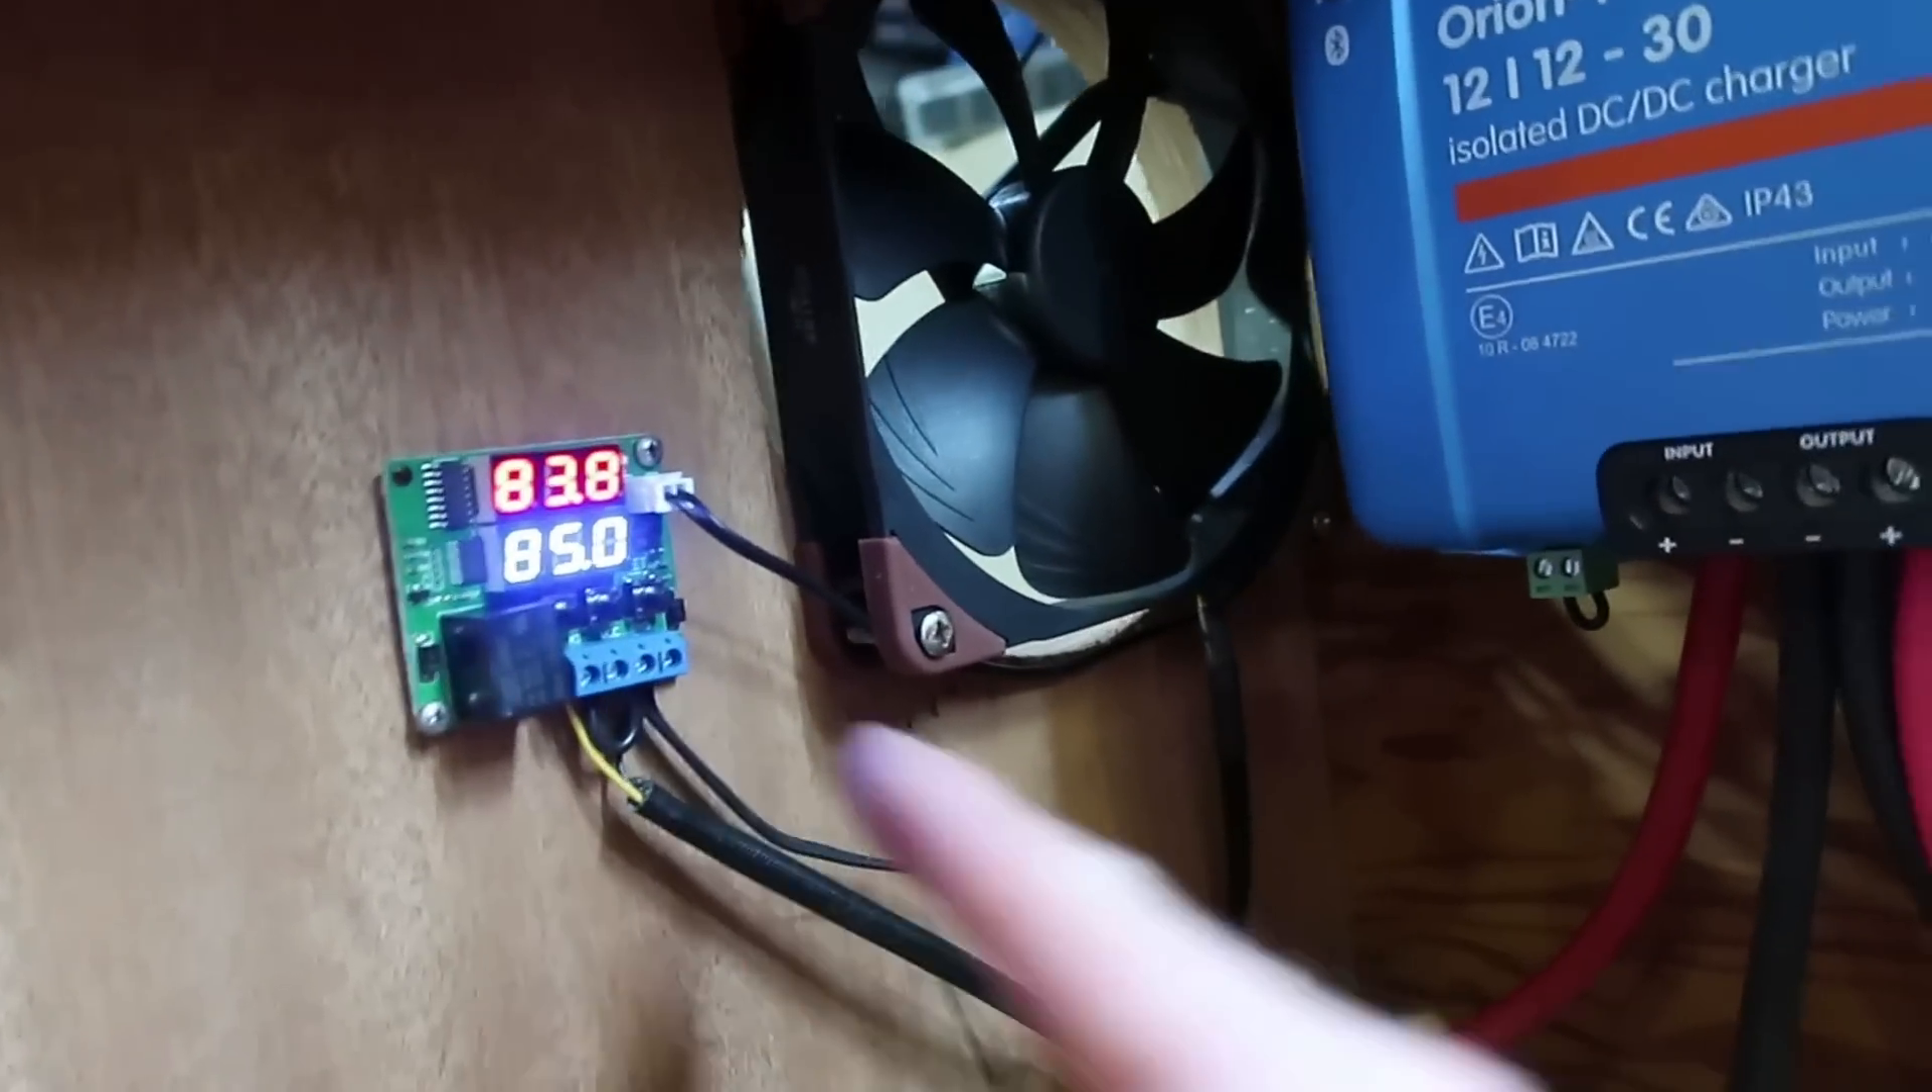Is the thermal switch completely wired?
Yes.